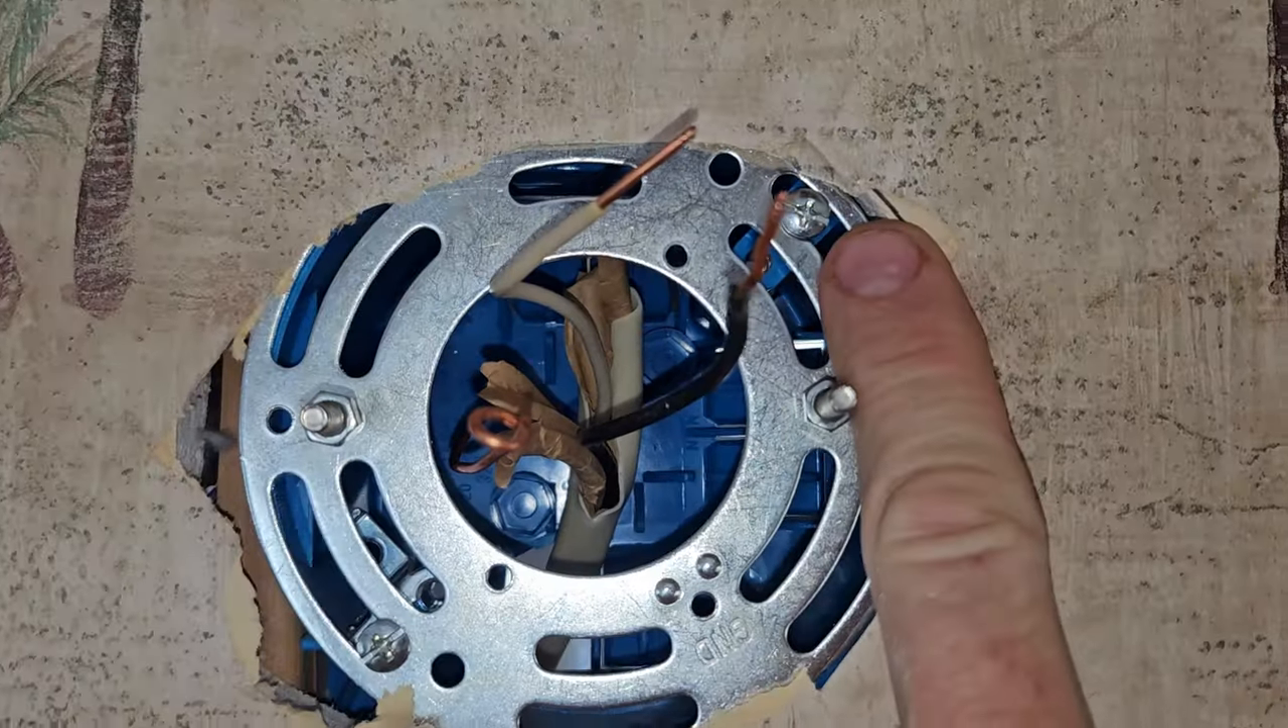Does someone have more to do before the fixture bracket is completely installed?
No.